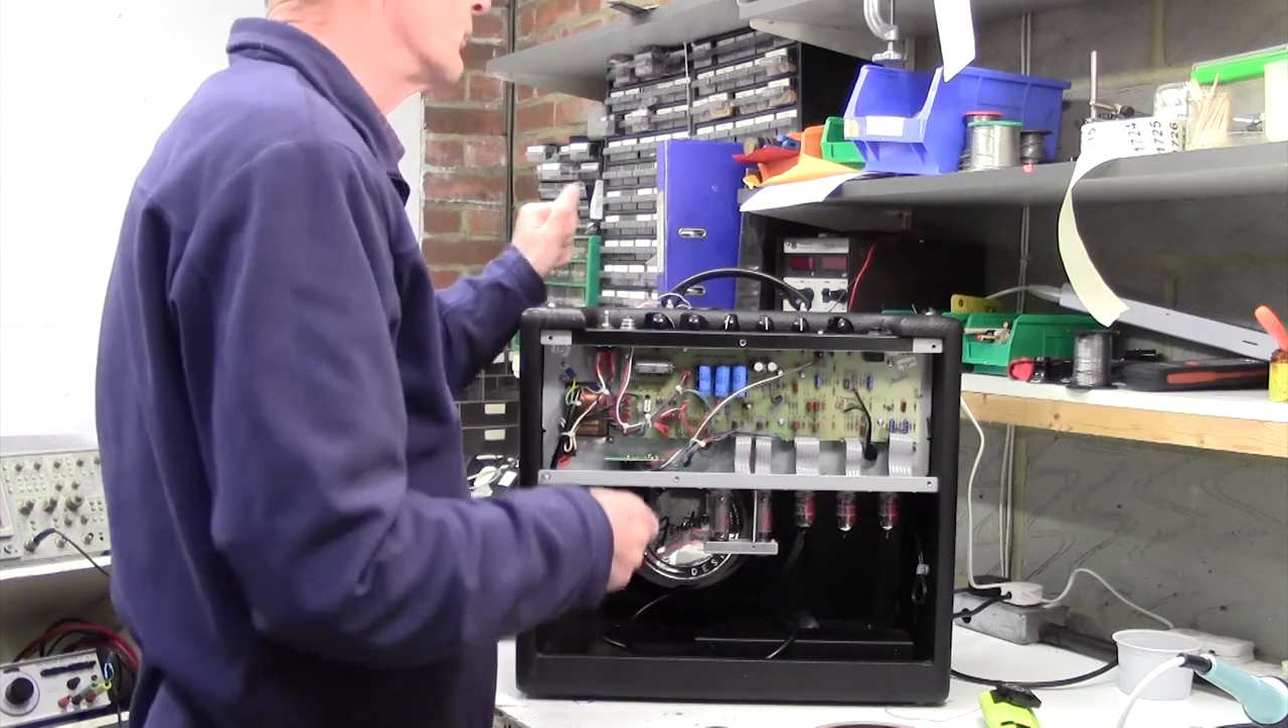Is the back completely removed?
Yes.